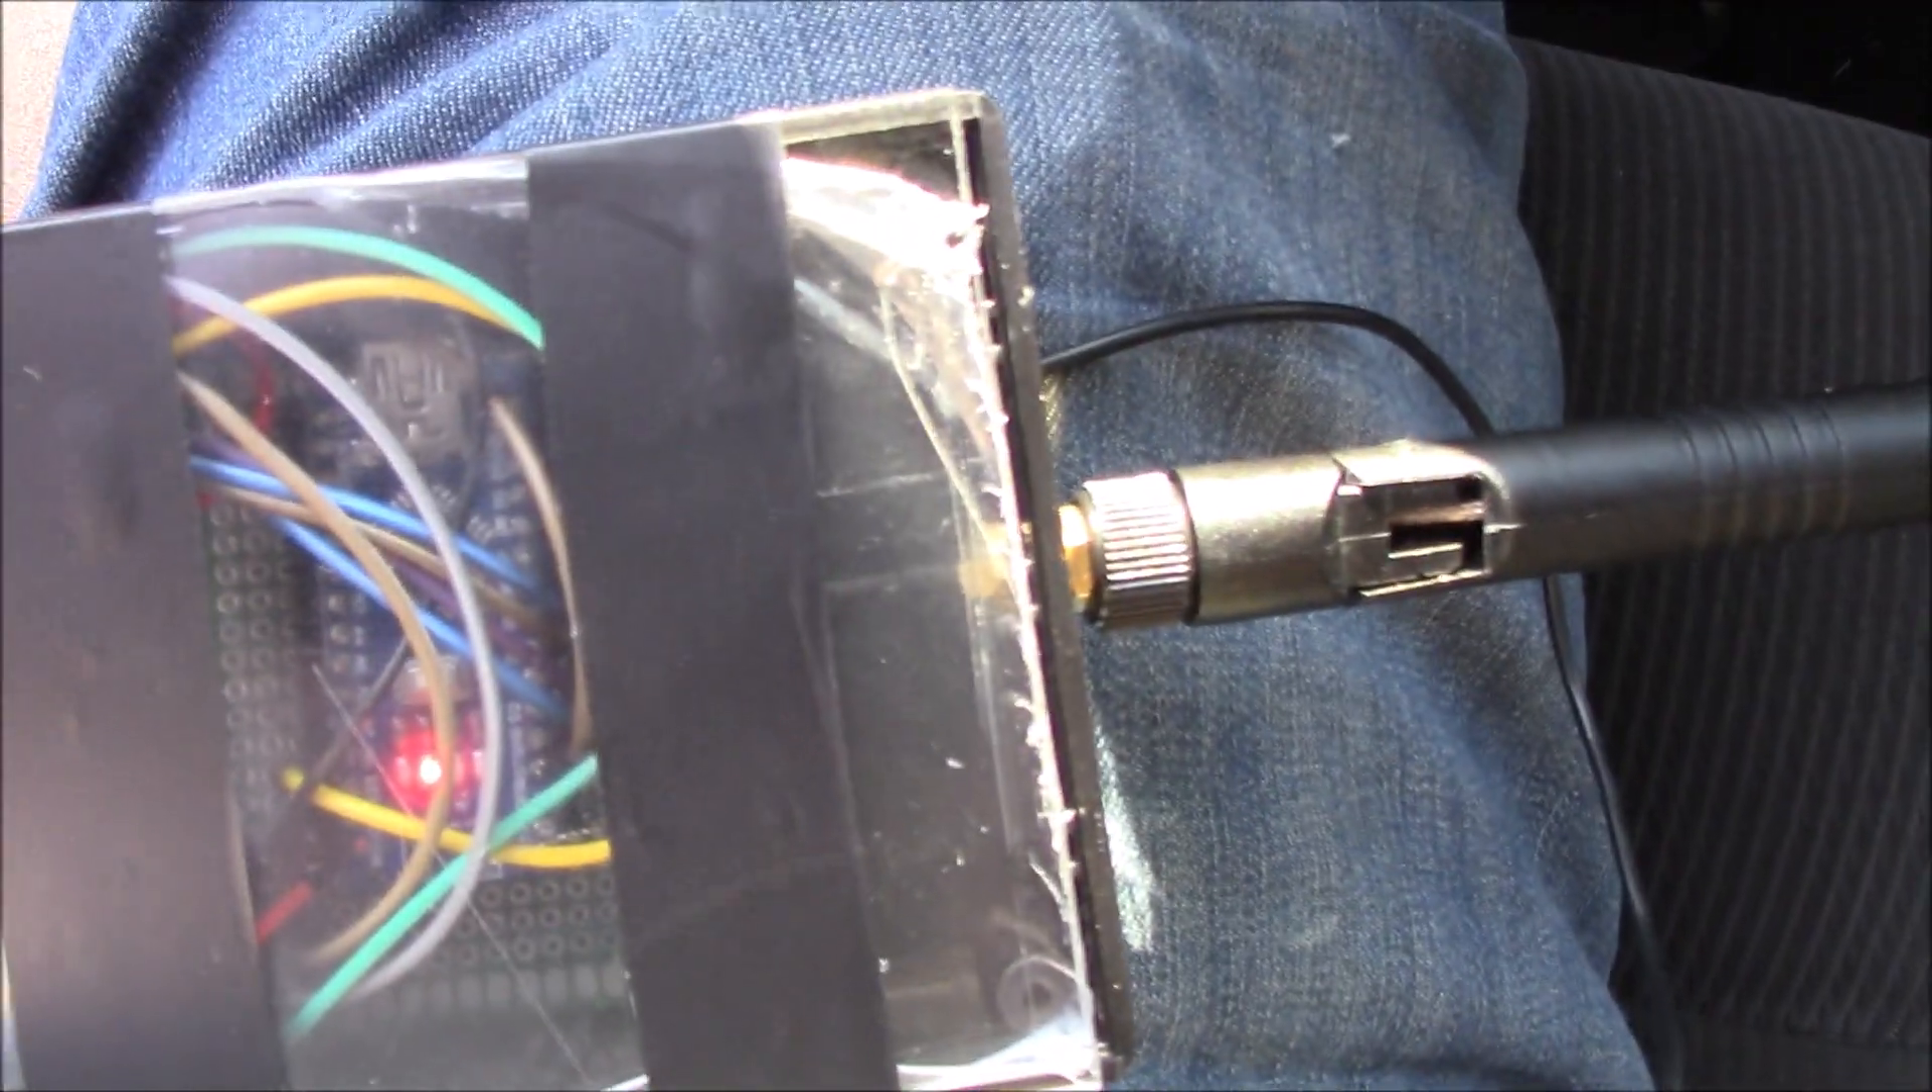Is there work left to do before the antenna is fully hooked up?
No.